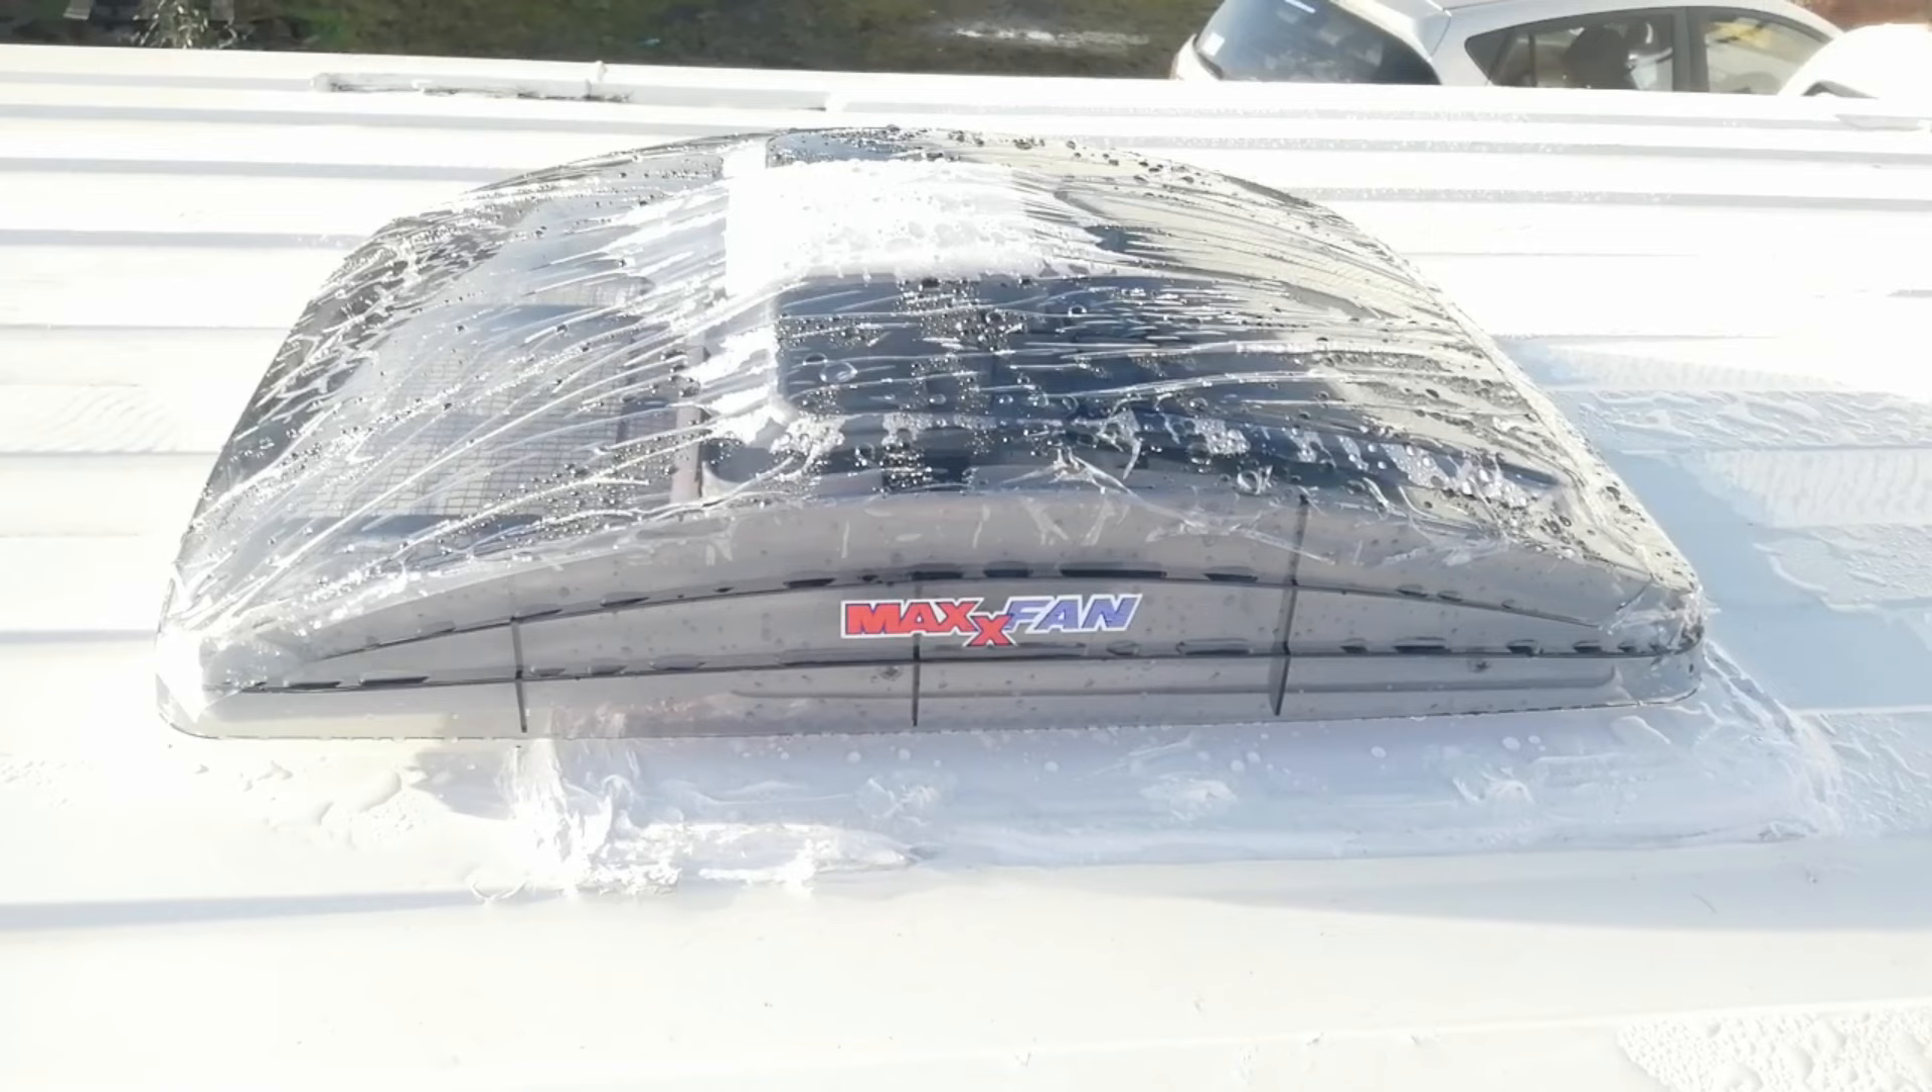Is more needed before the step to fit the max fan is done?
No.